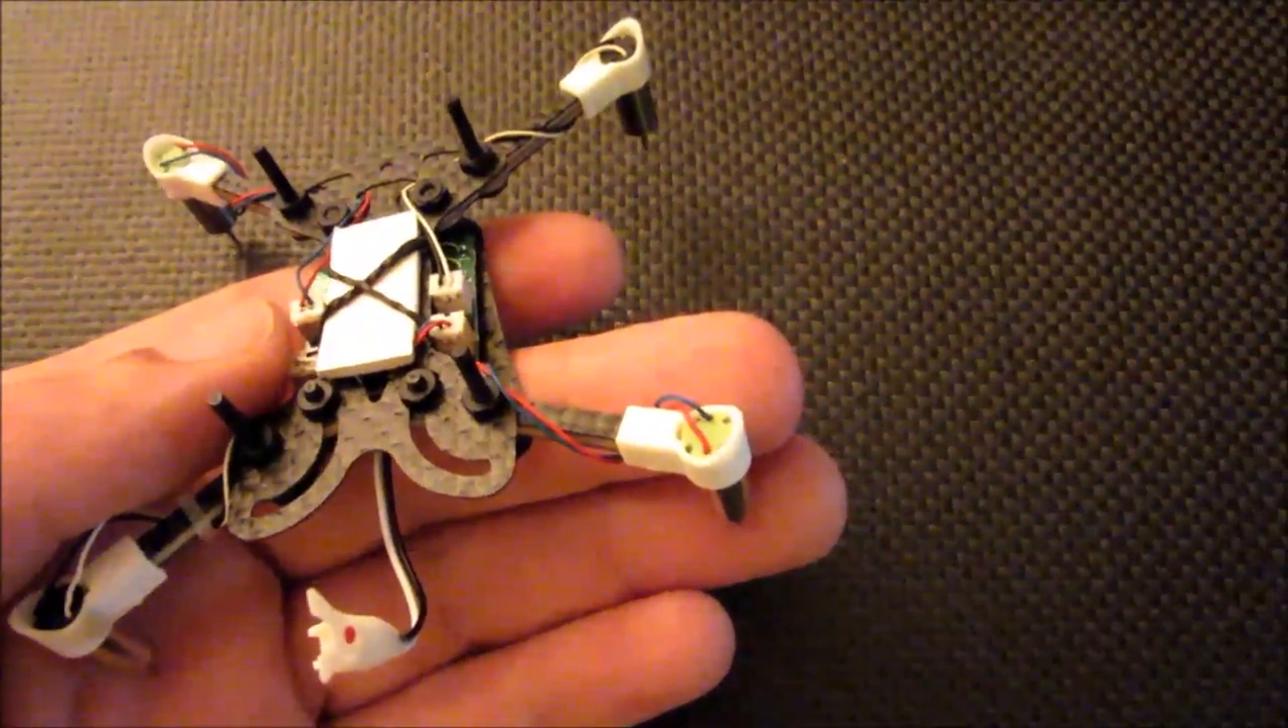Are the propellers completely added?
No.